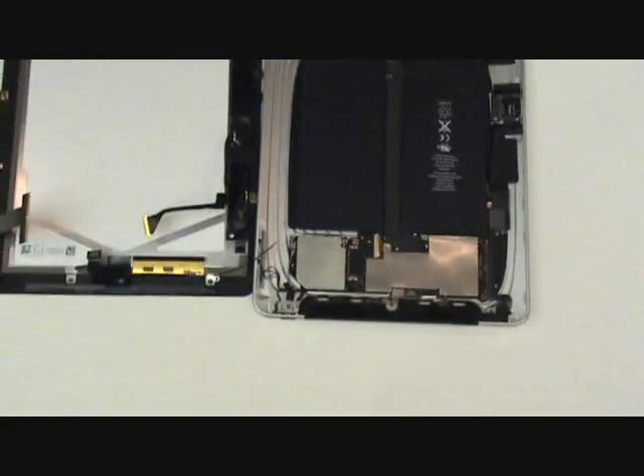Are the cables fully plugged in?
No.